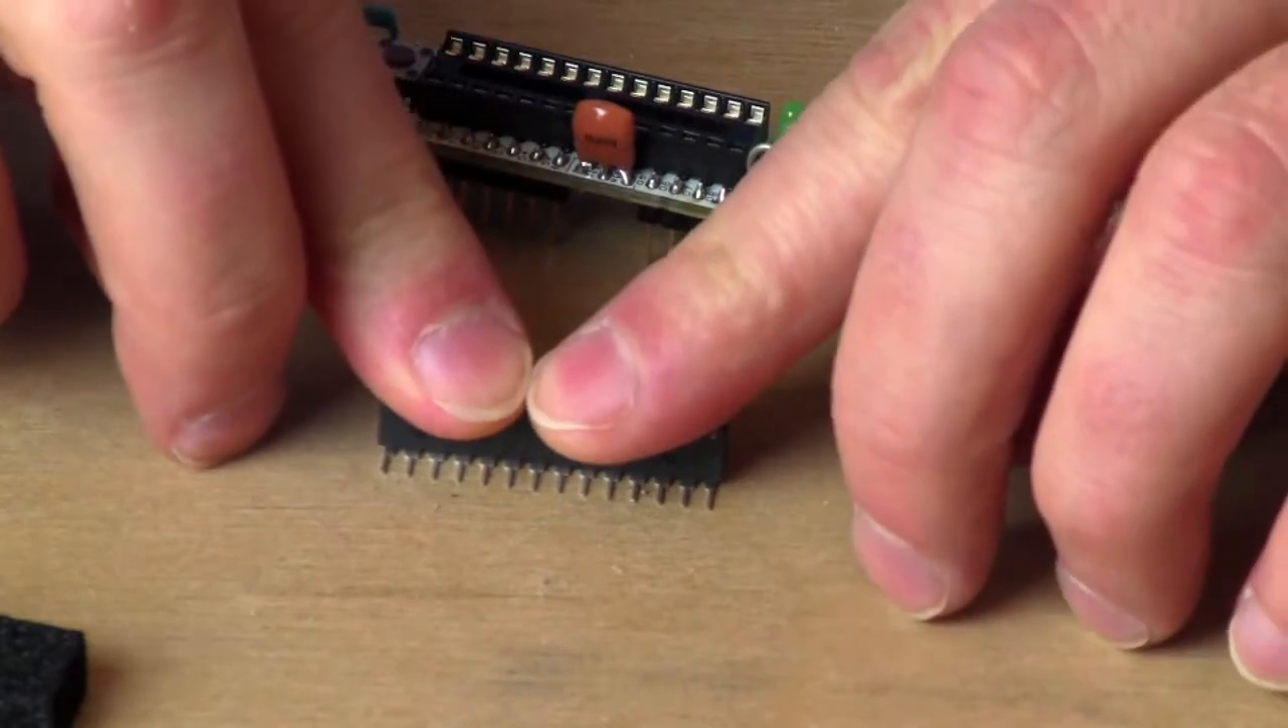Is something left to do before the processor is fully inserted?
Yes.